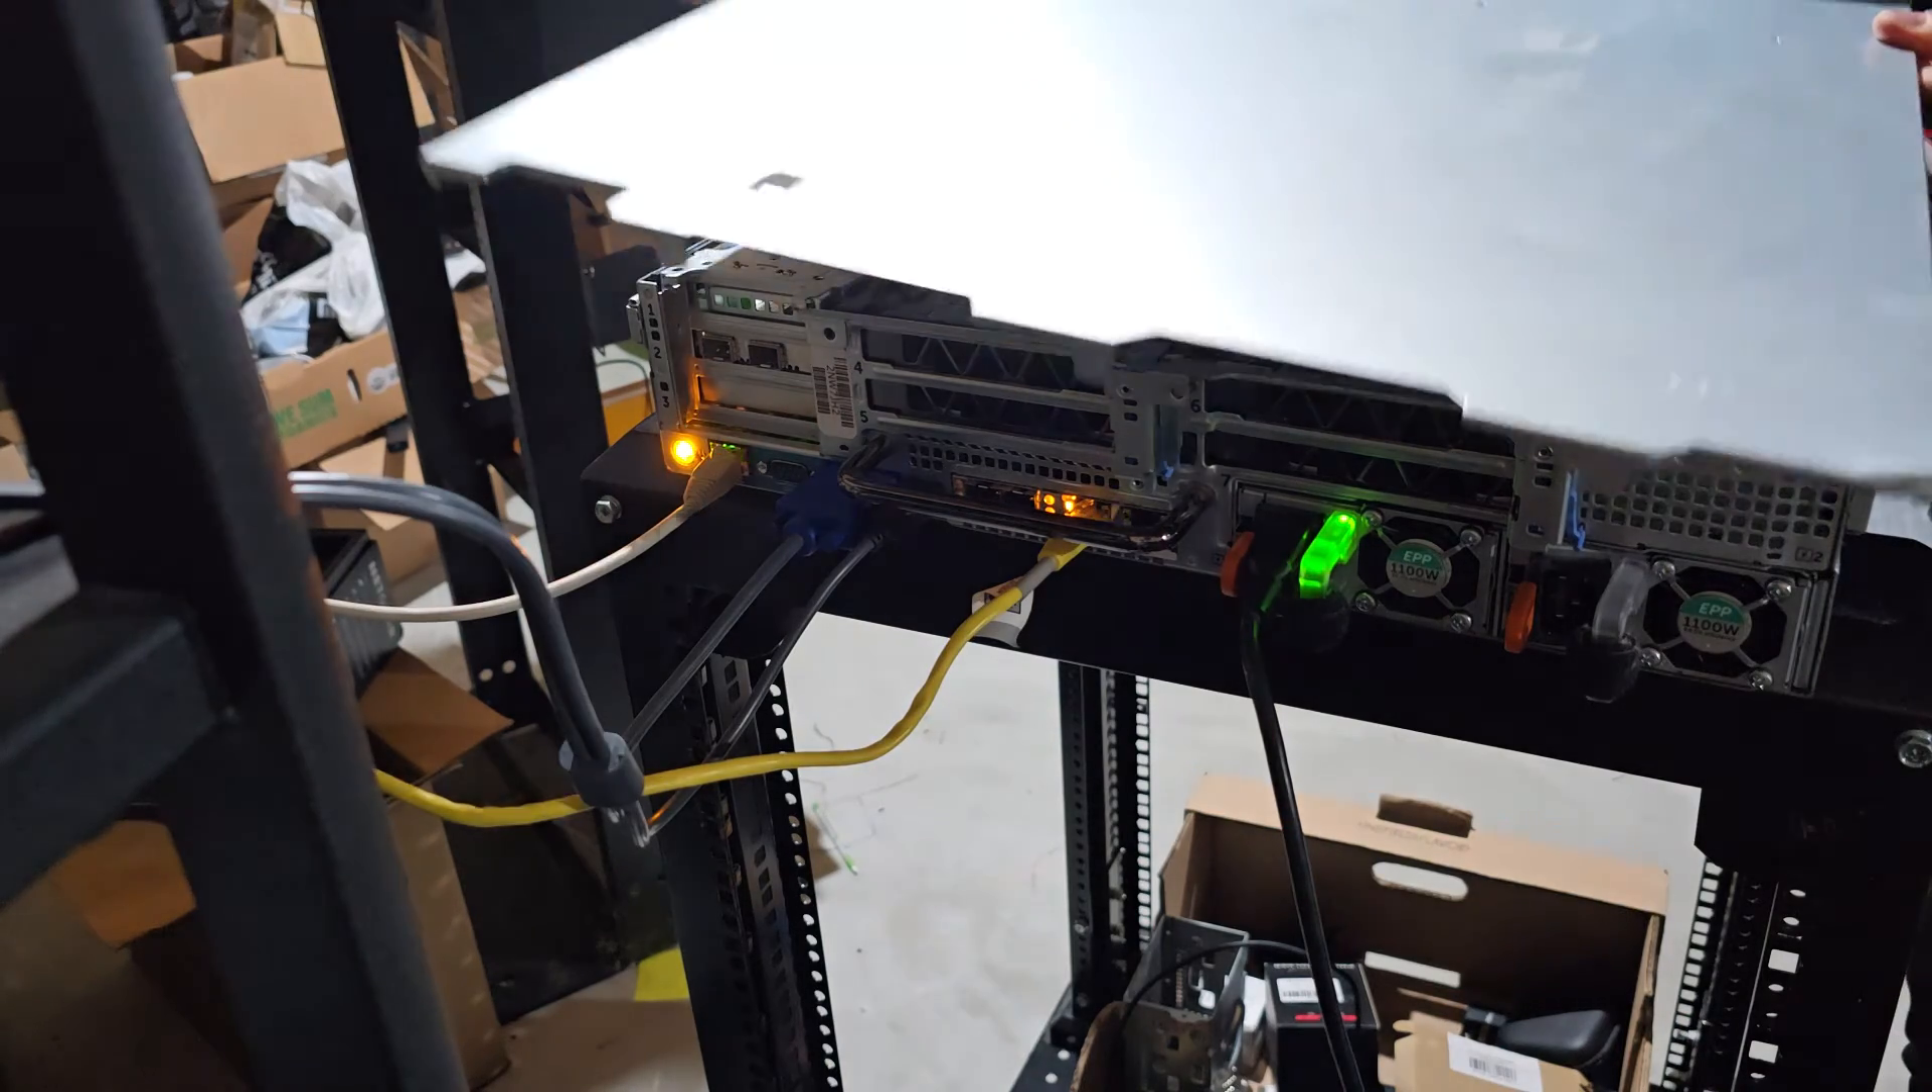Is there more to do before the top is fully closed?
Yes.